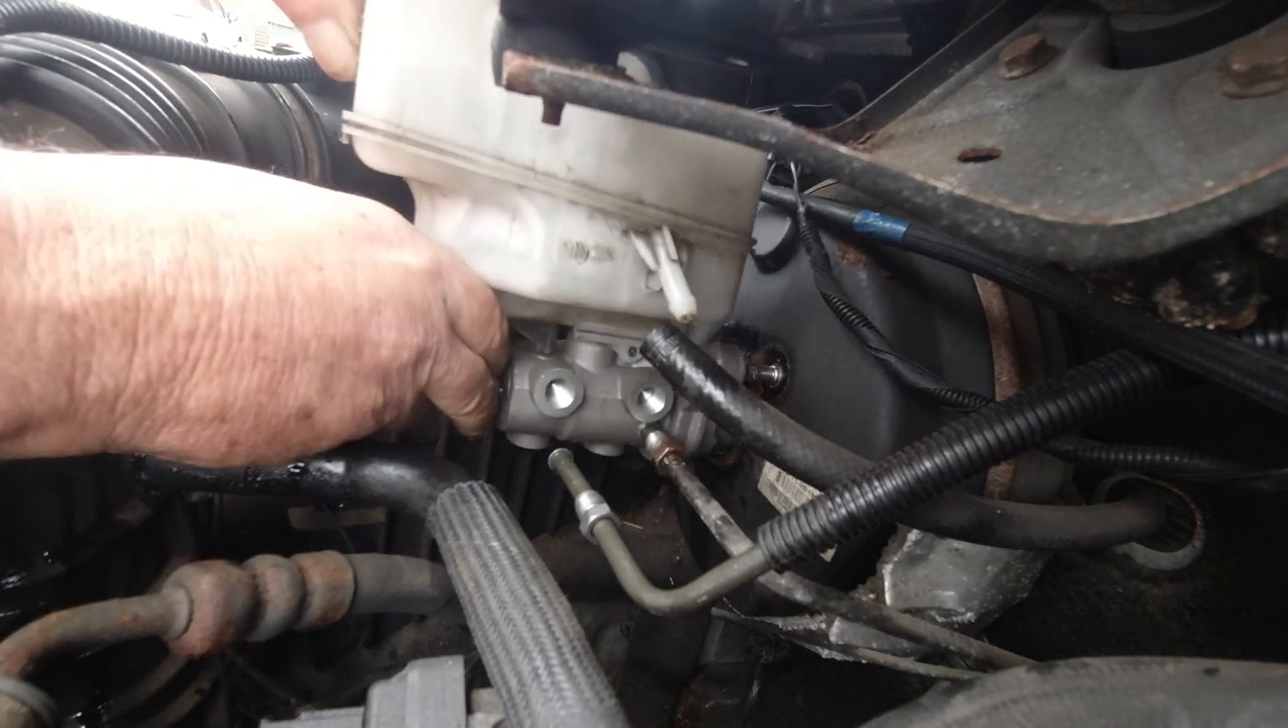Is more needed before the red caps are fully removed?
No.